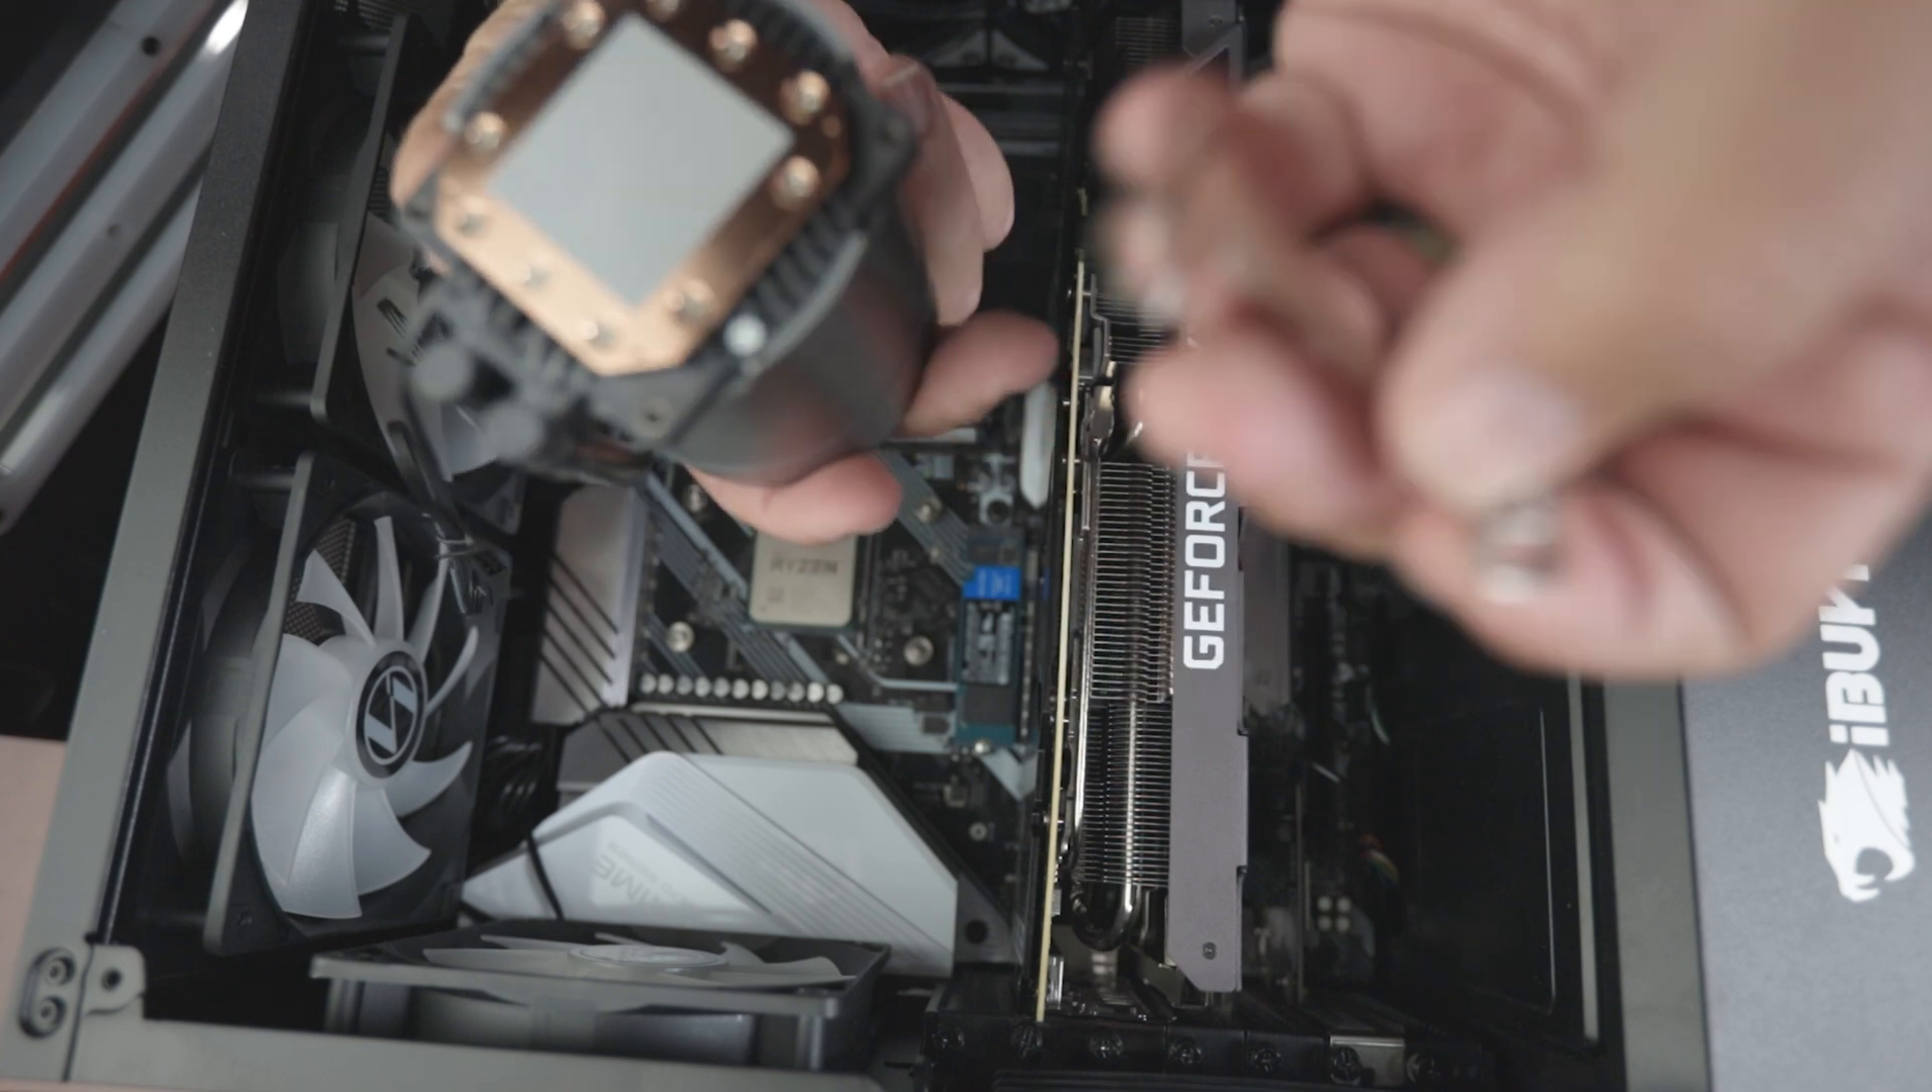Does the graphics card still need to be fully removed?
Yes.